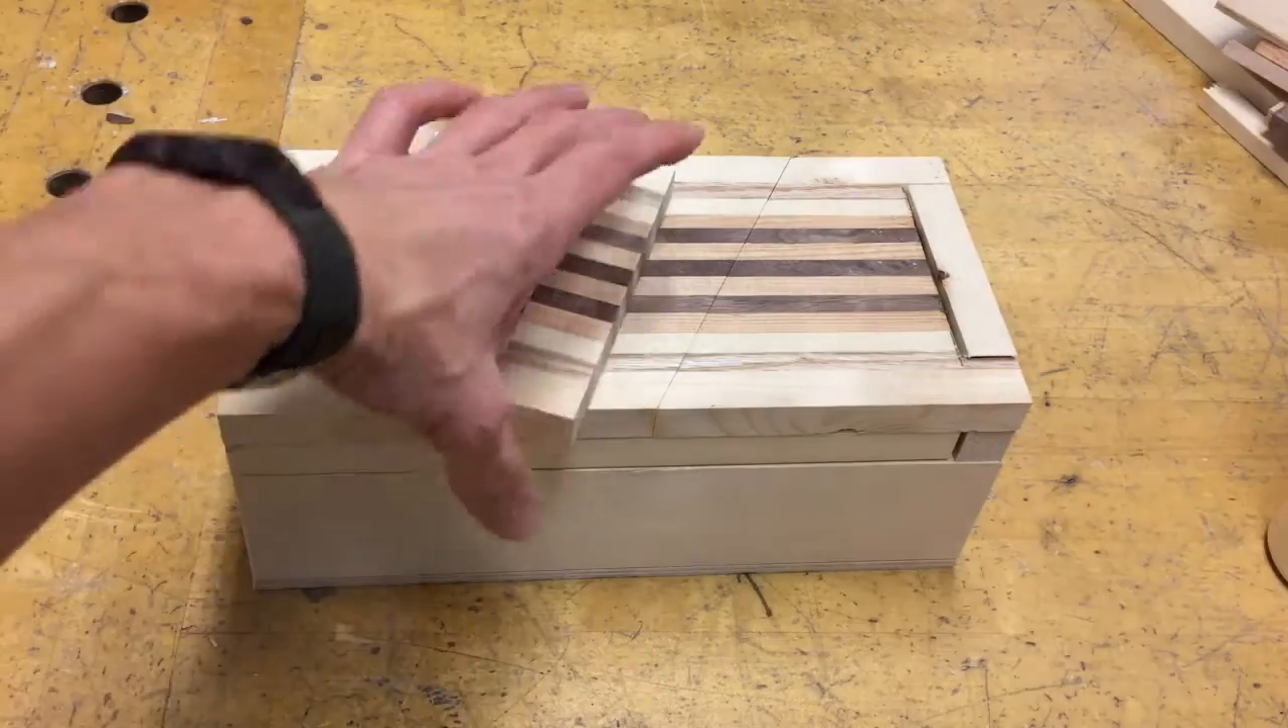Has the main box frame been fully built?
Yes.